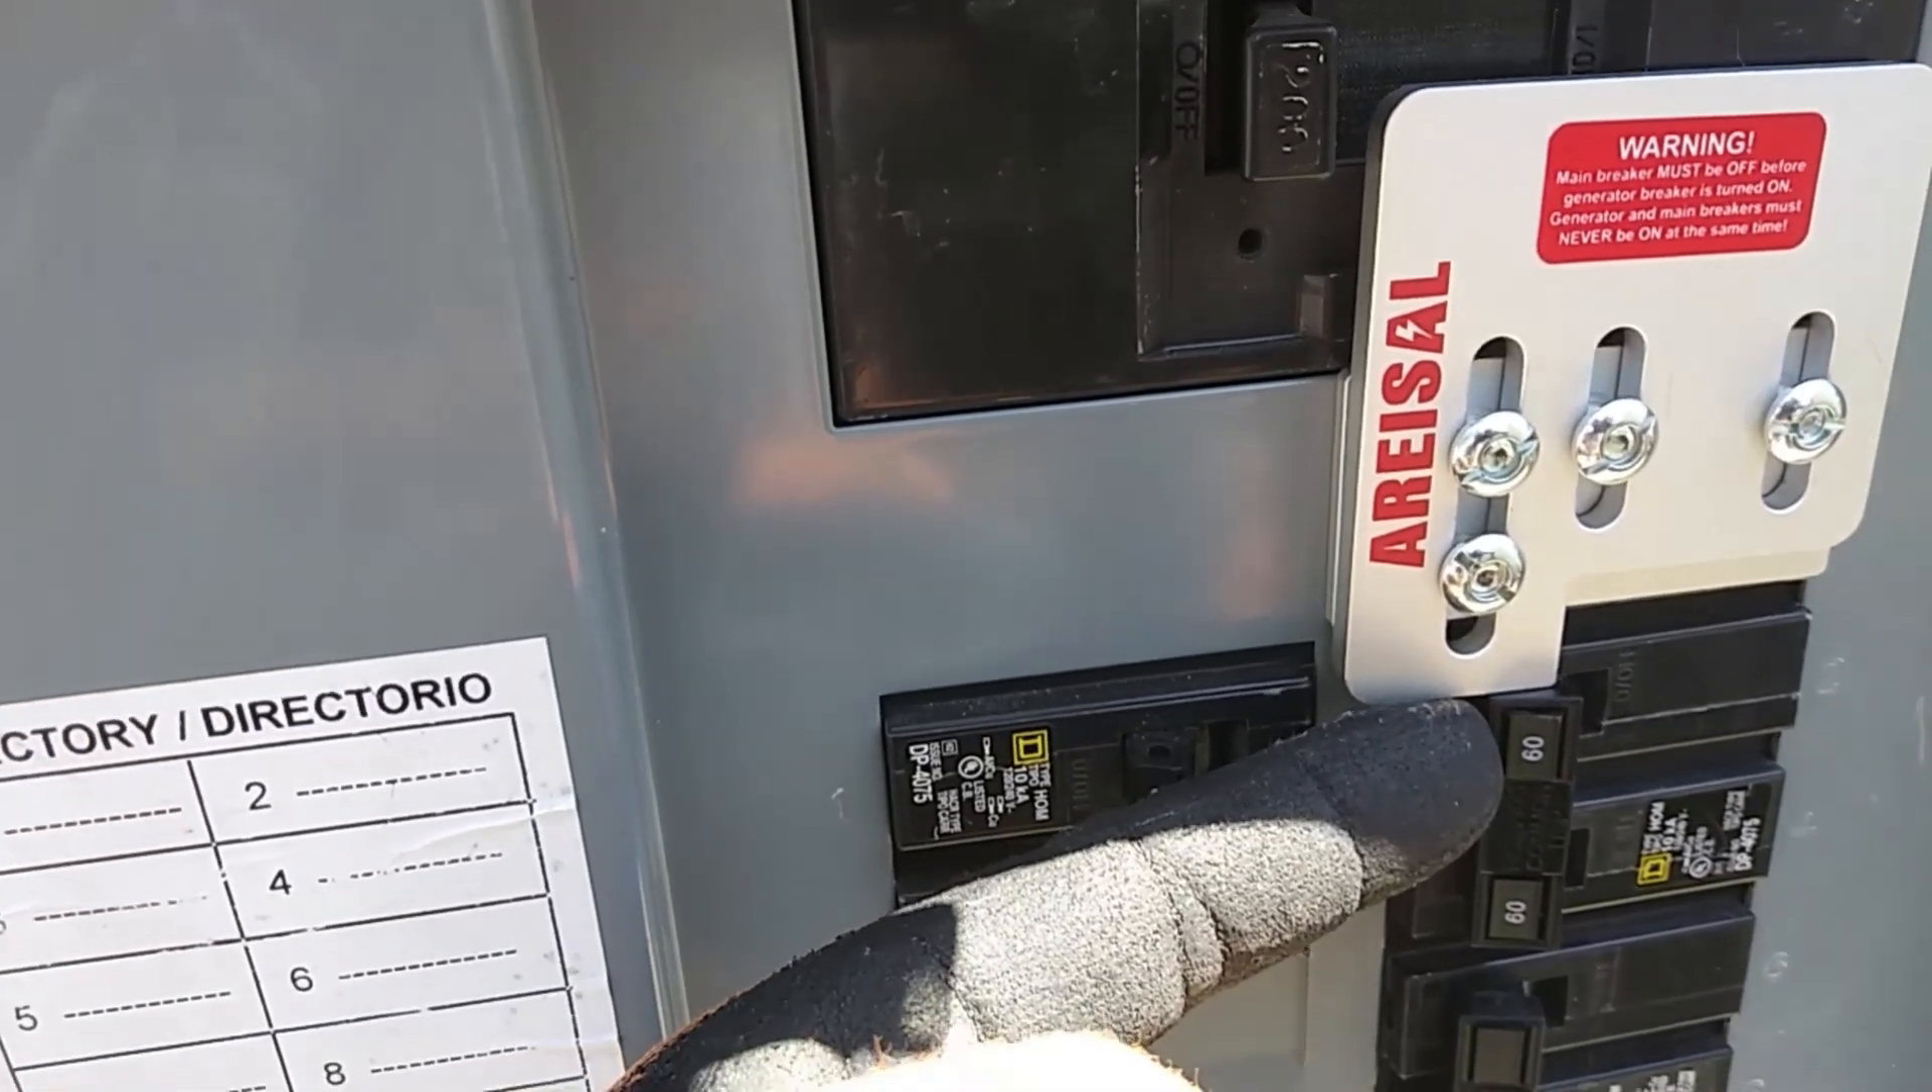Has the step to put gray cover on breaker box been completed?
Yes.